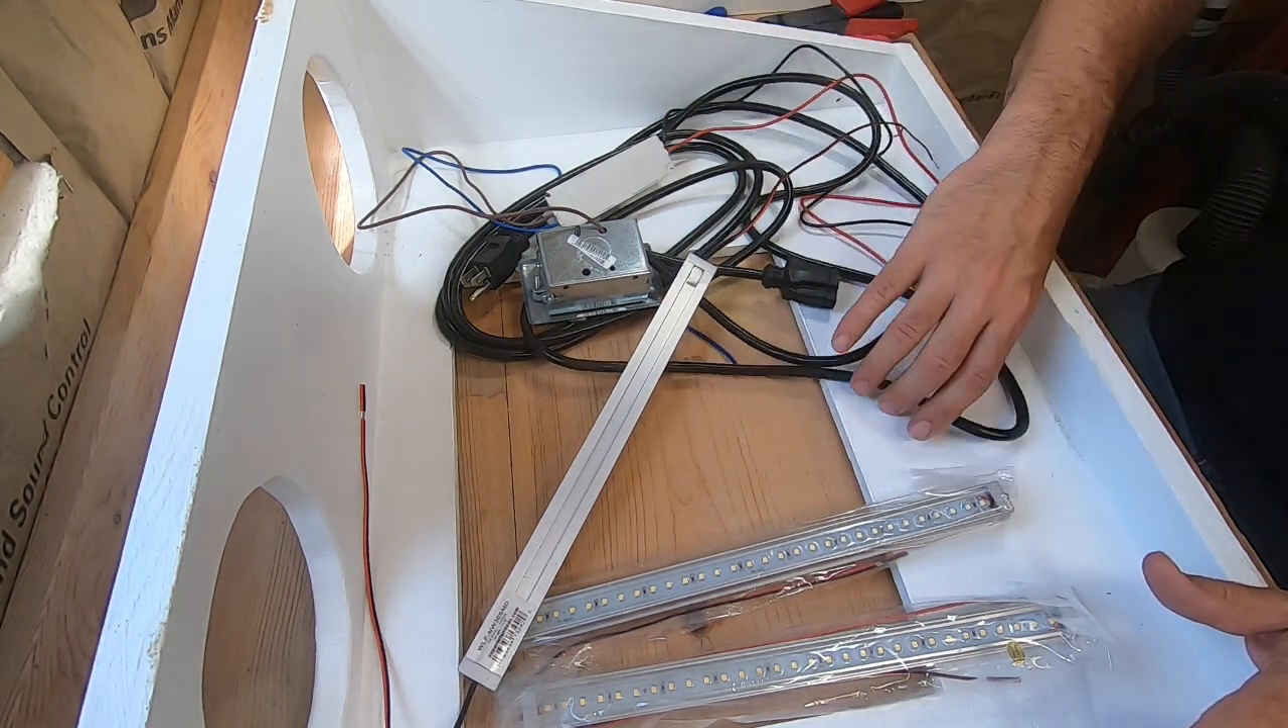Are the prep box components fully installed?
No.